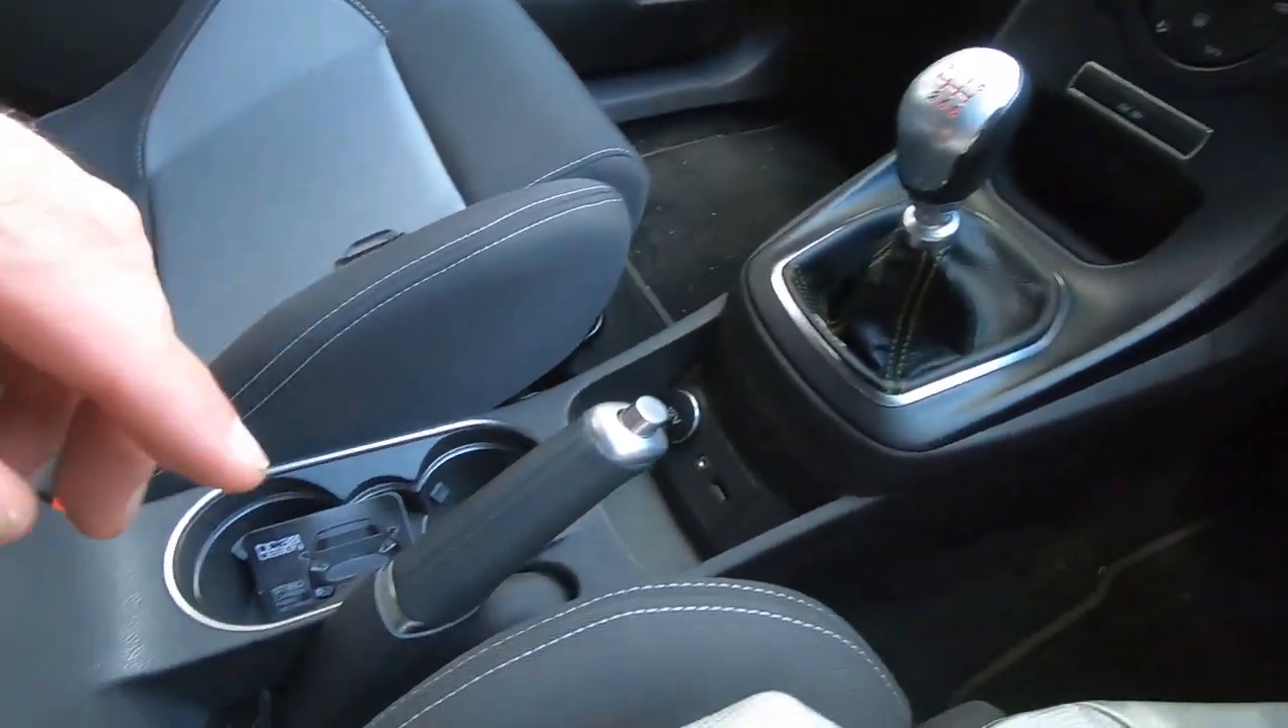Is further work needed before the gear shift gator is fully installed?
No.